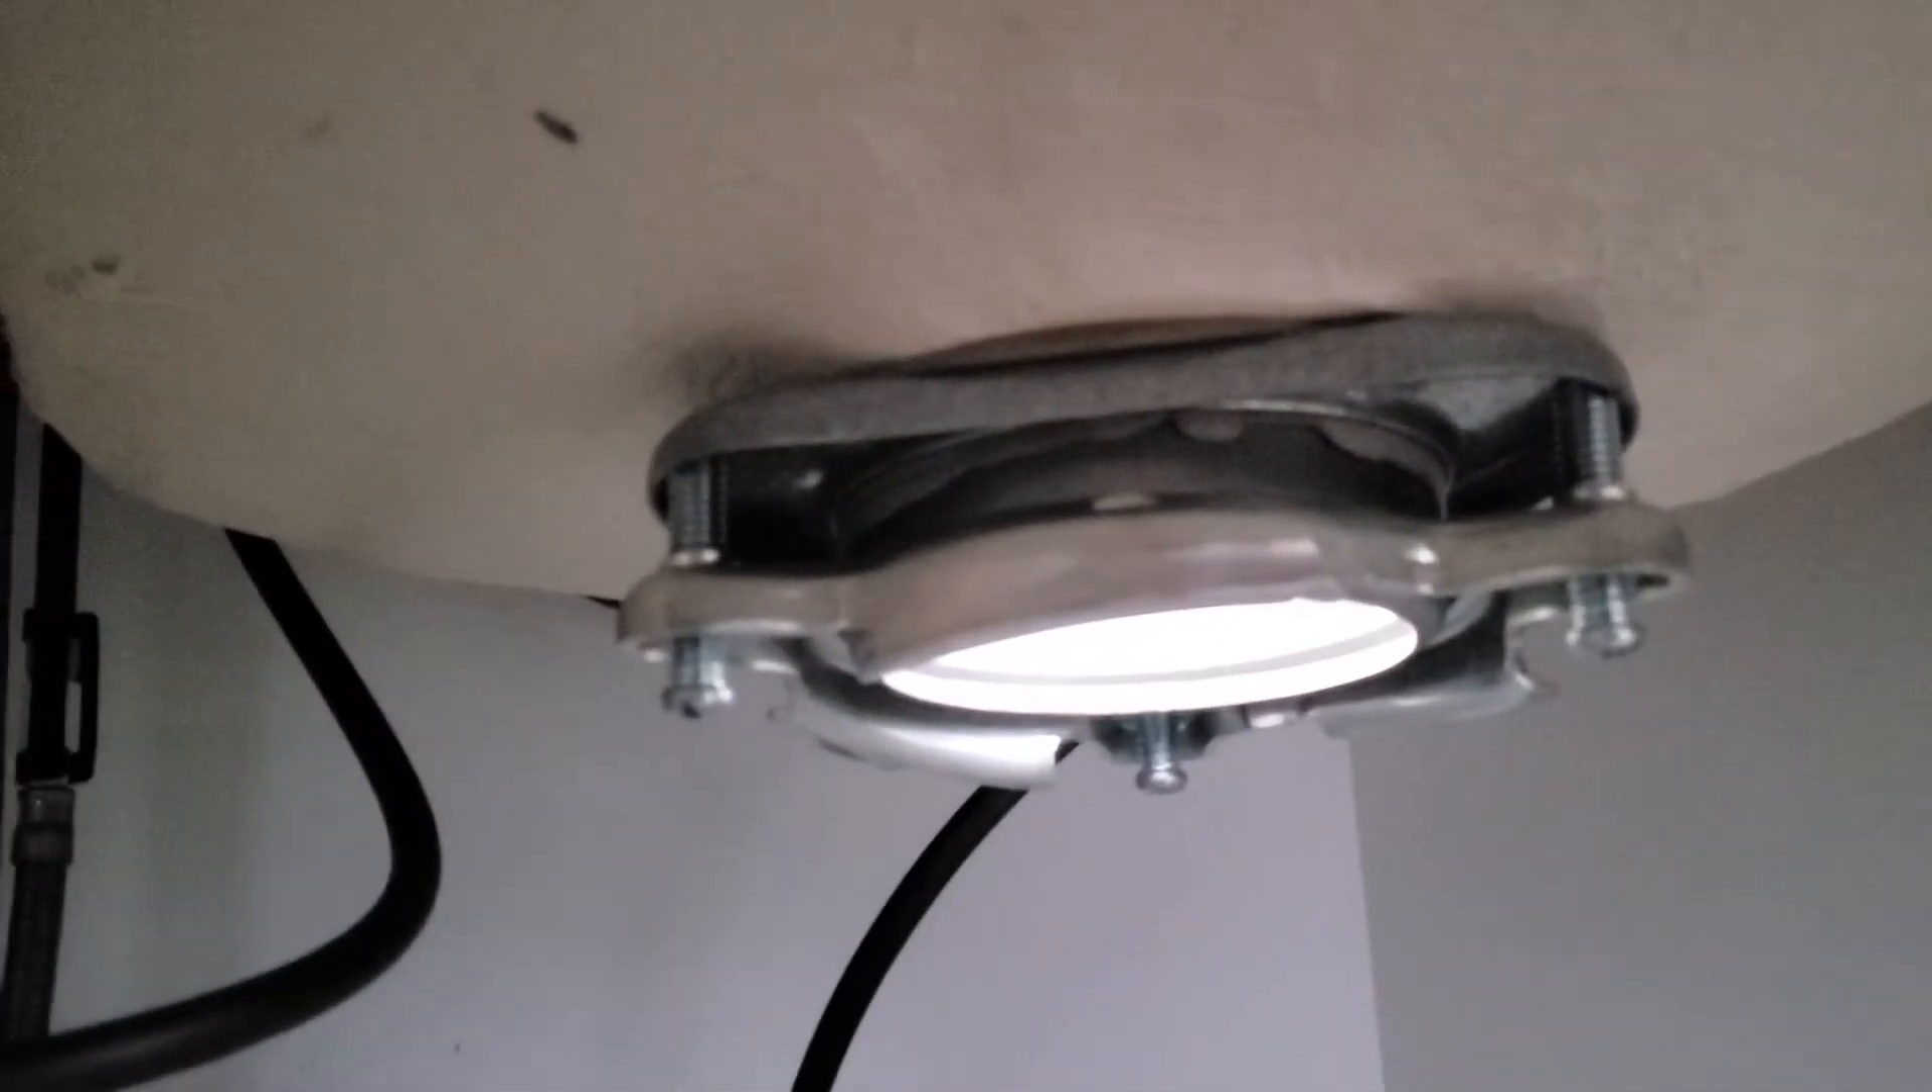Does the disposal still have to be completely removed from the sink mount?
No.